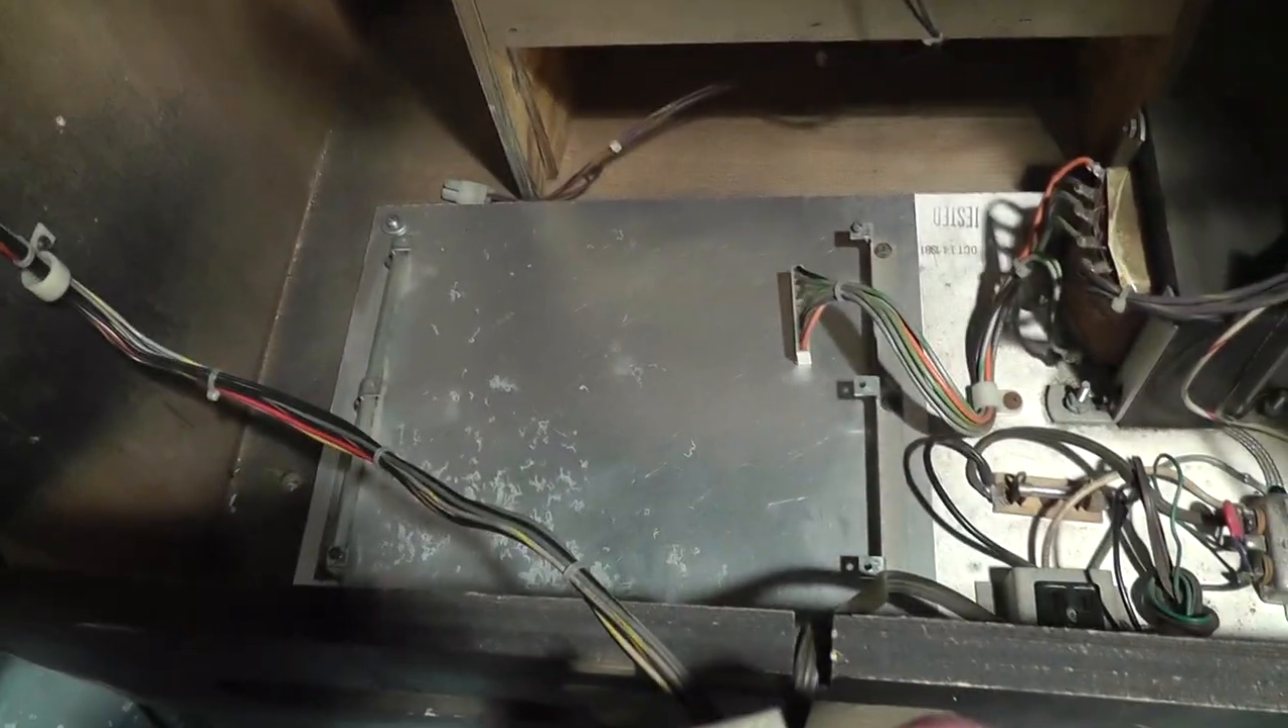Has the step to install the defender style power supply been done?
No.